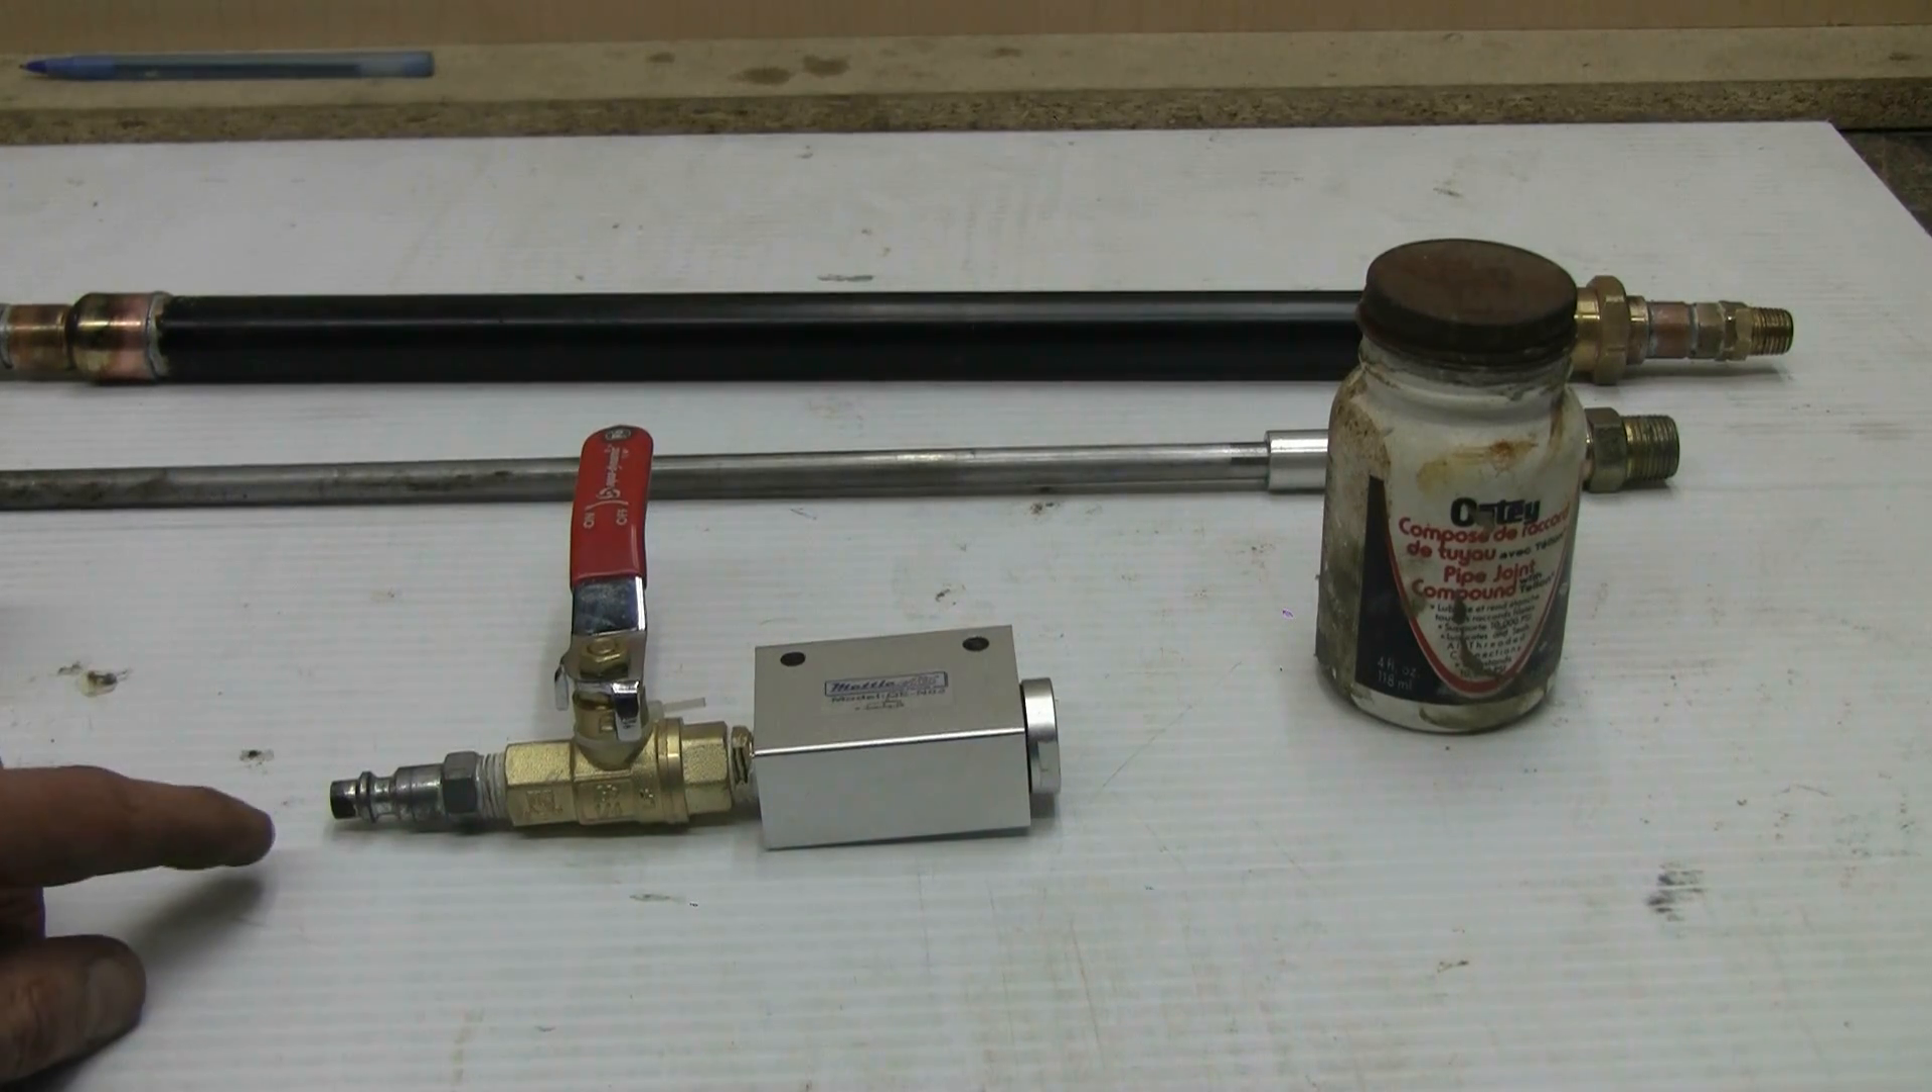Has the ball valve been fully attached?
Yes.